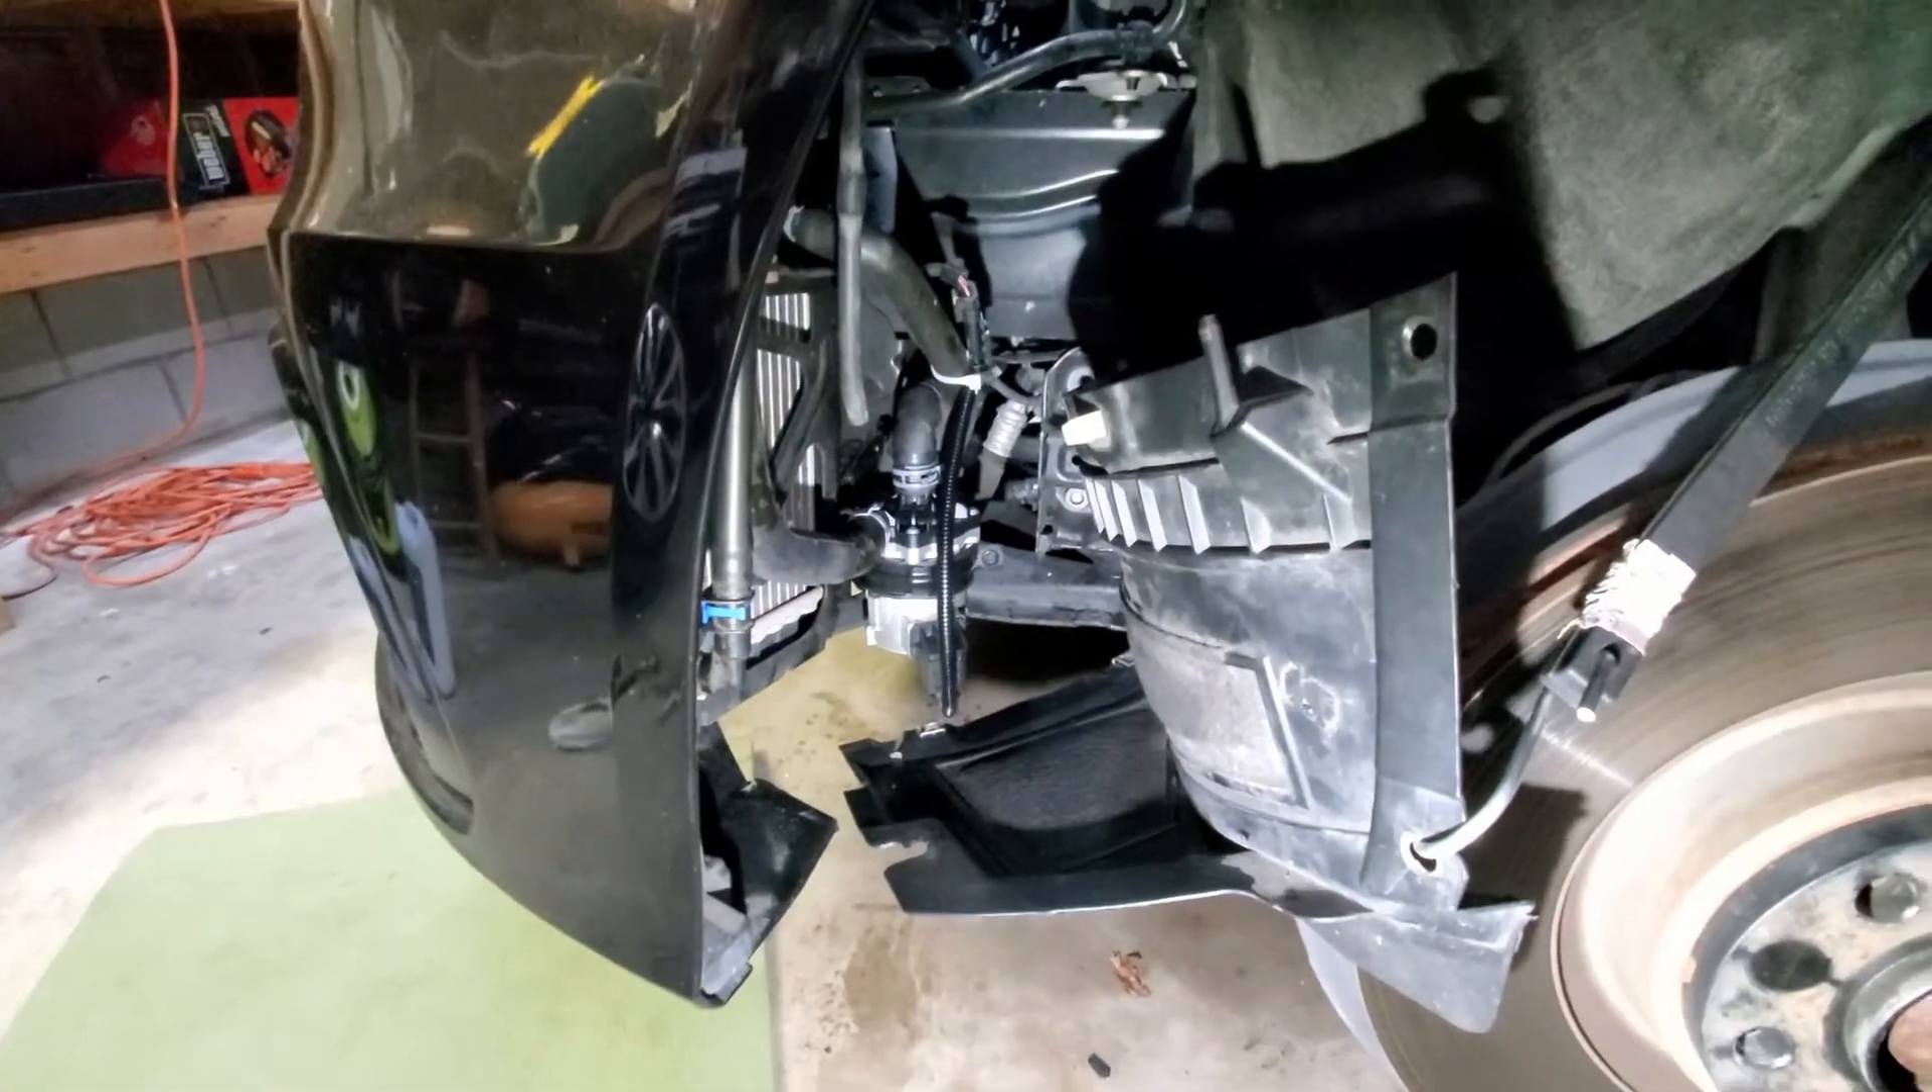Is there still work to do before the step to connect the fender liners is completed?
Yes.